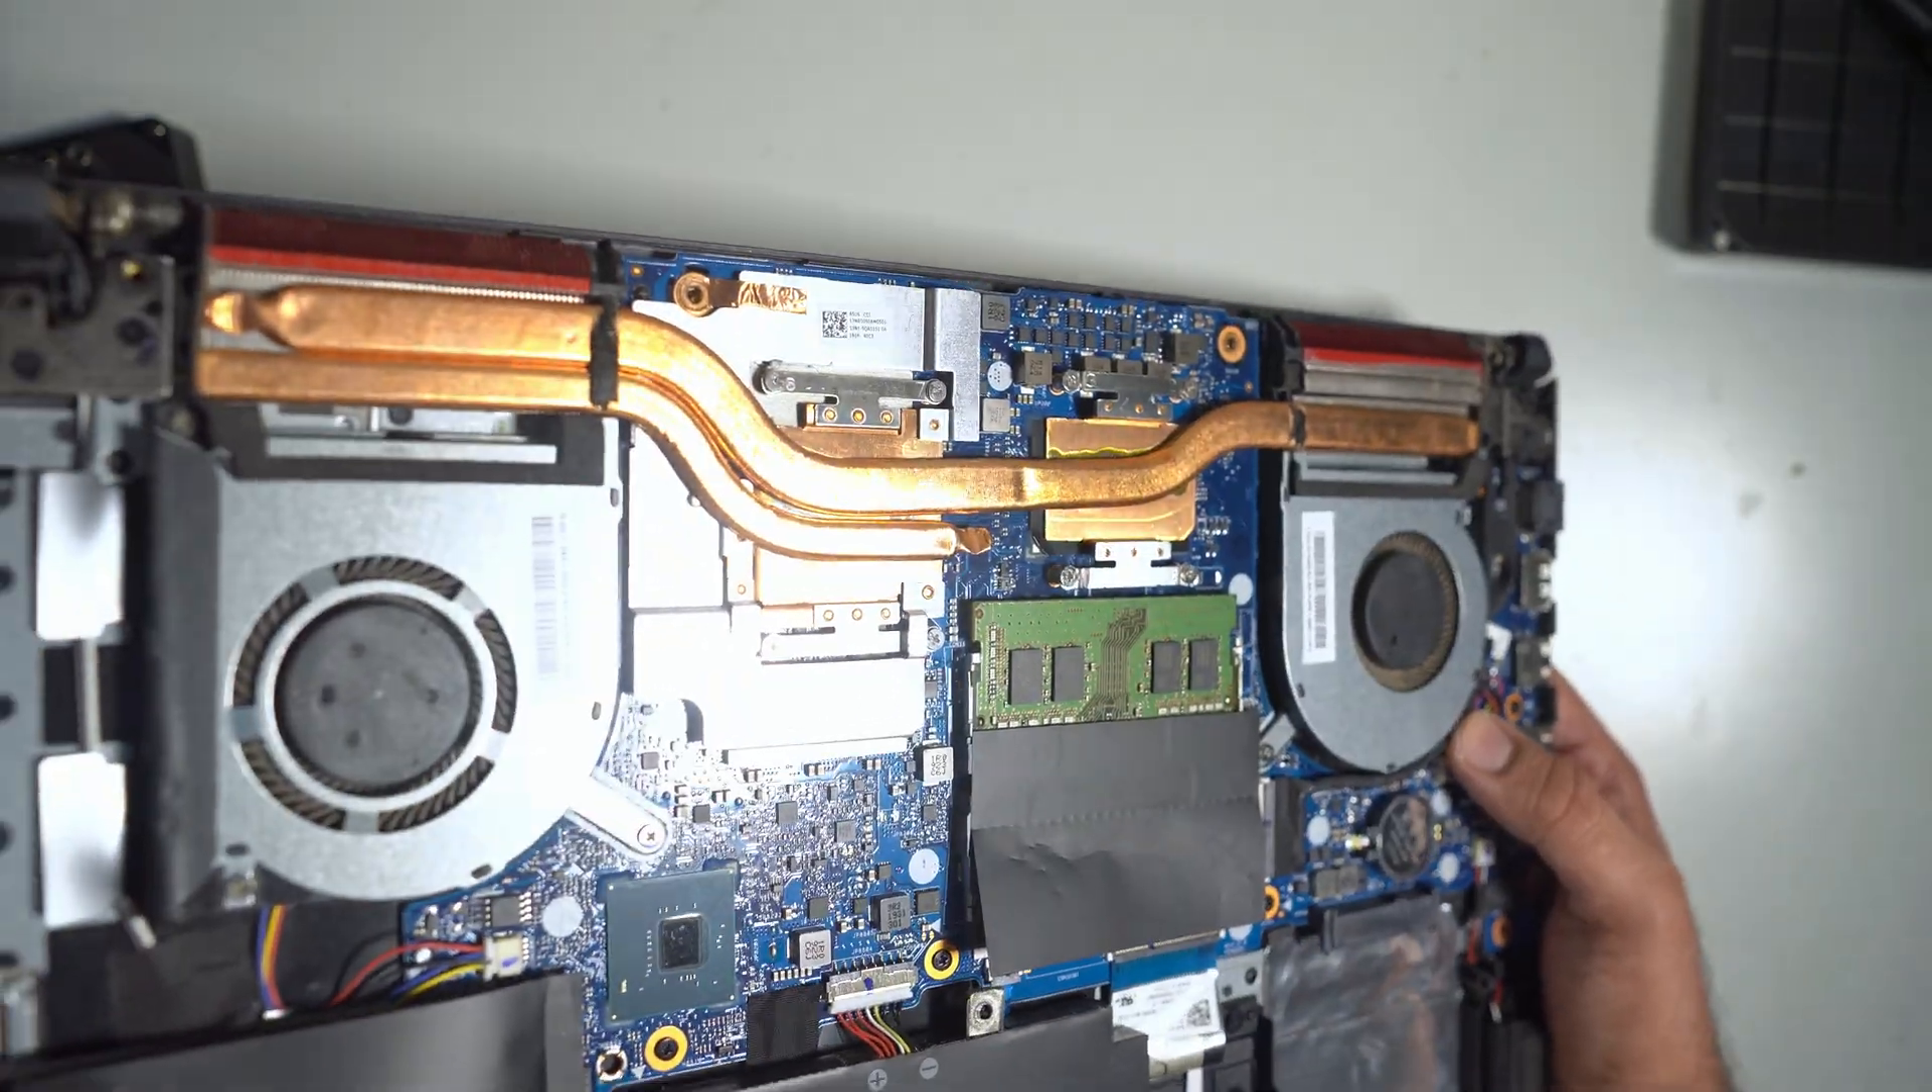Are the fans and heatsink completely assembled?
Yes.